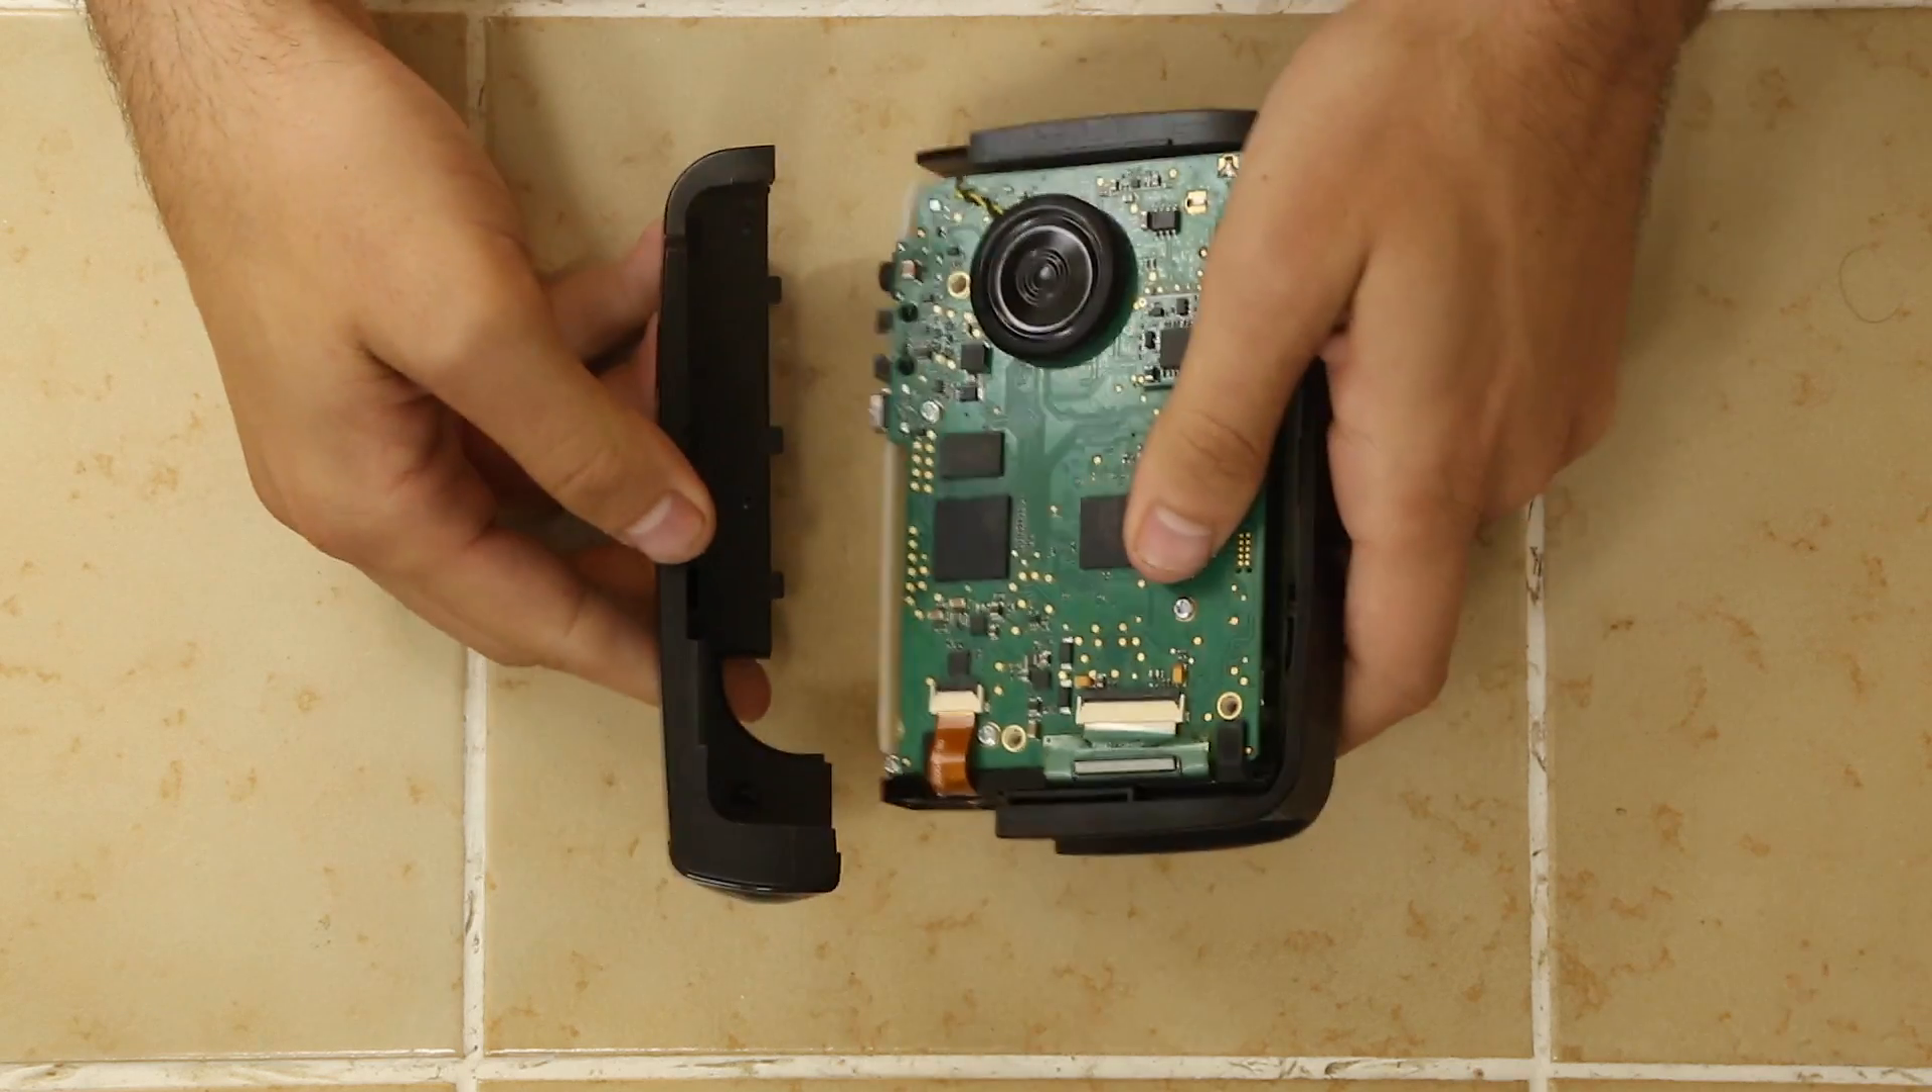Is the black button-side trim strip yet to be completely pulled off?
No.